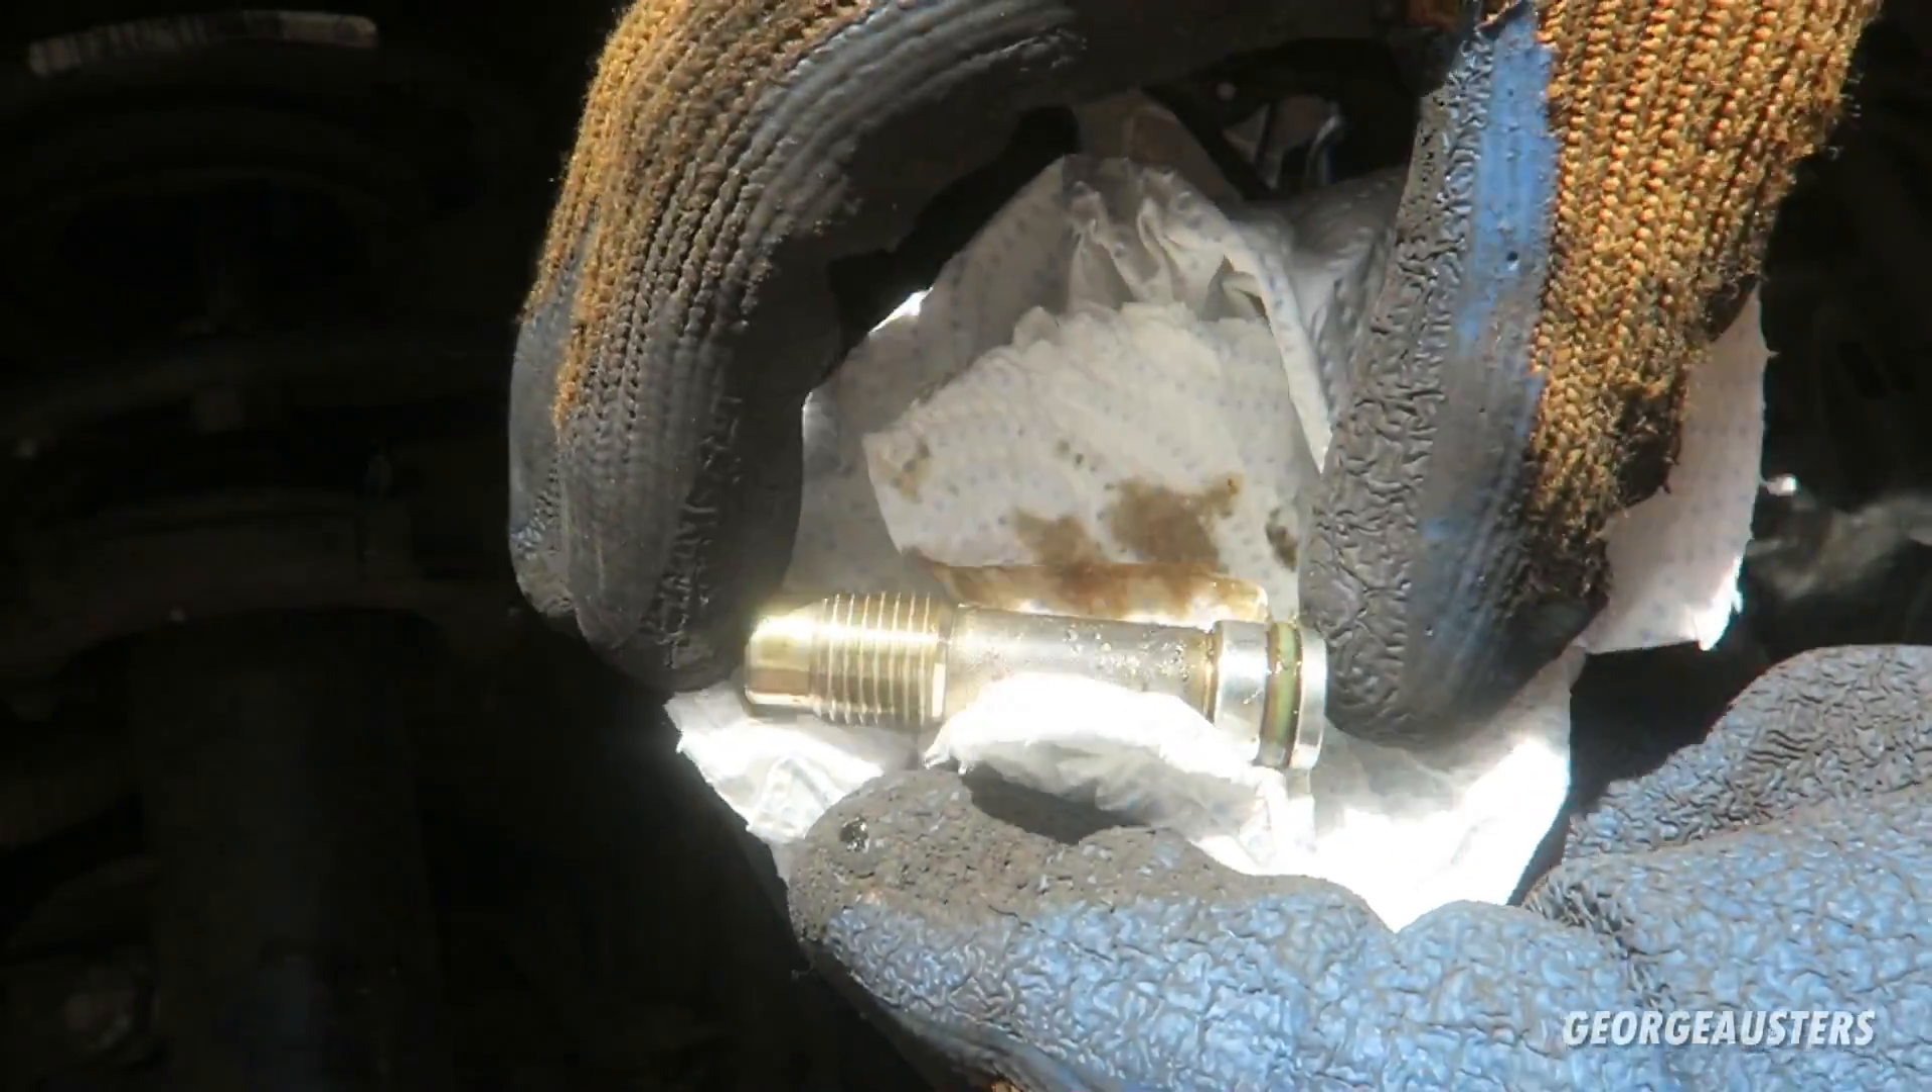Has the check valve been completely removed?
Yes.